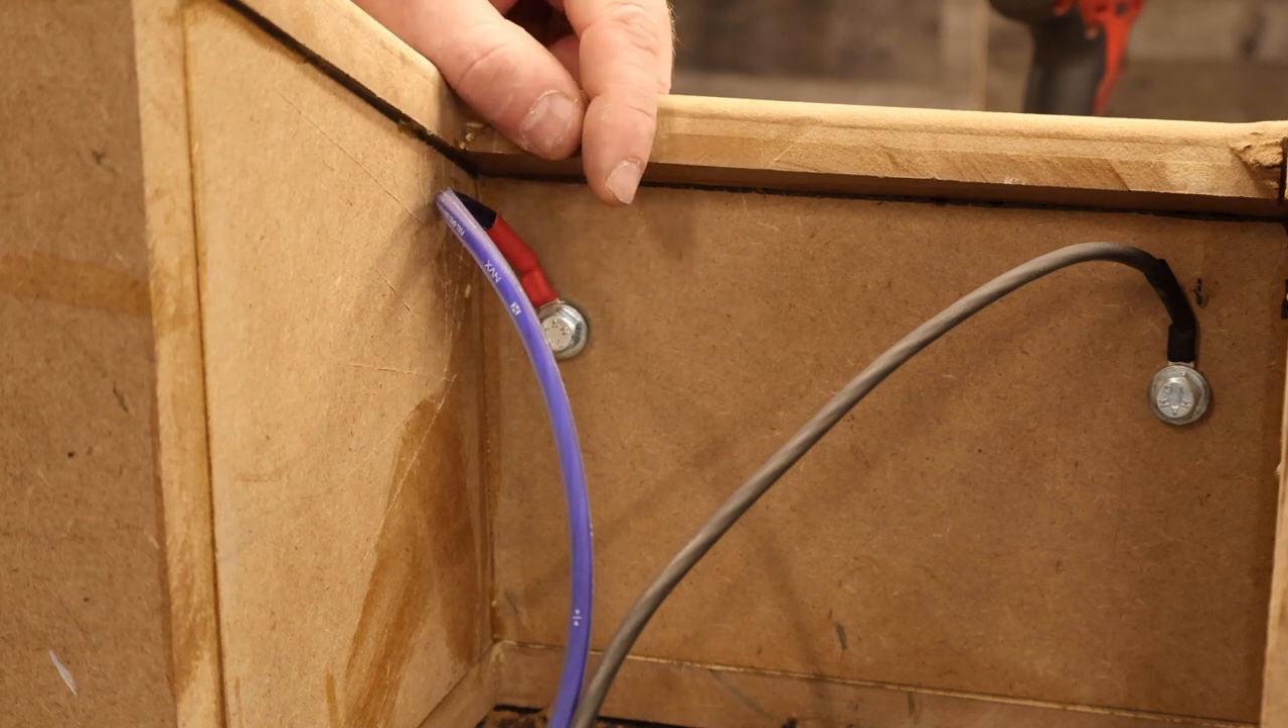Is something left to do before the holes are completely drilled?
No.